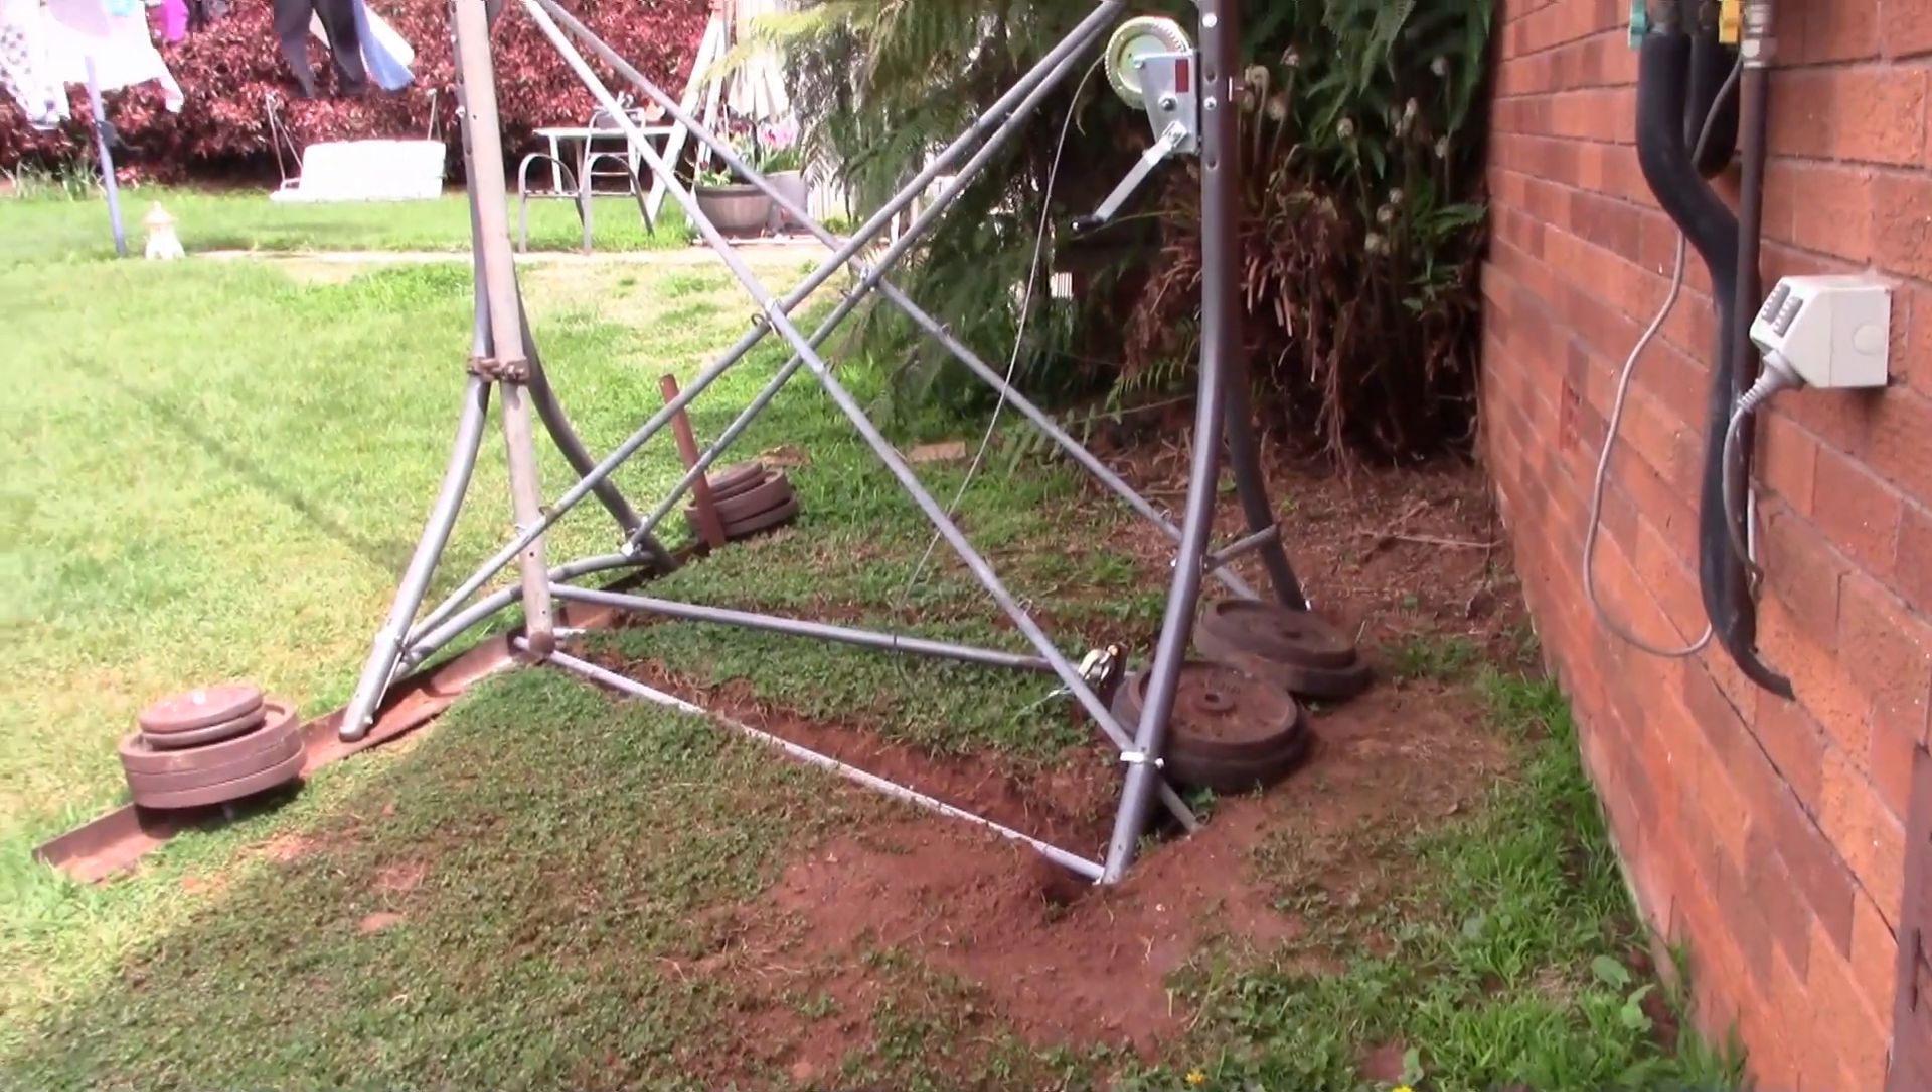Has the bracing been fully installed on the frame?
Yes.